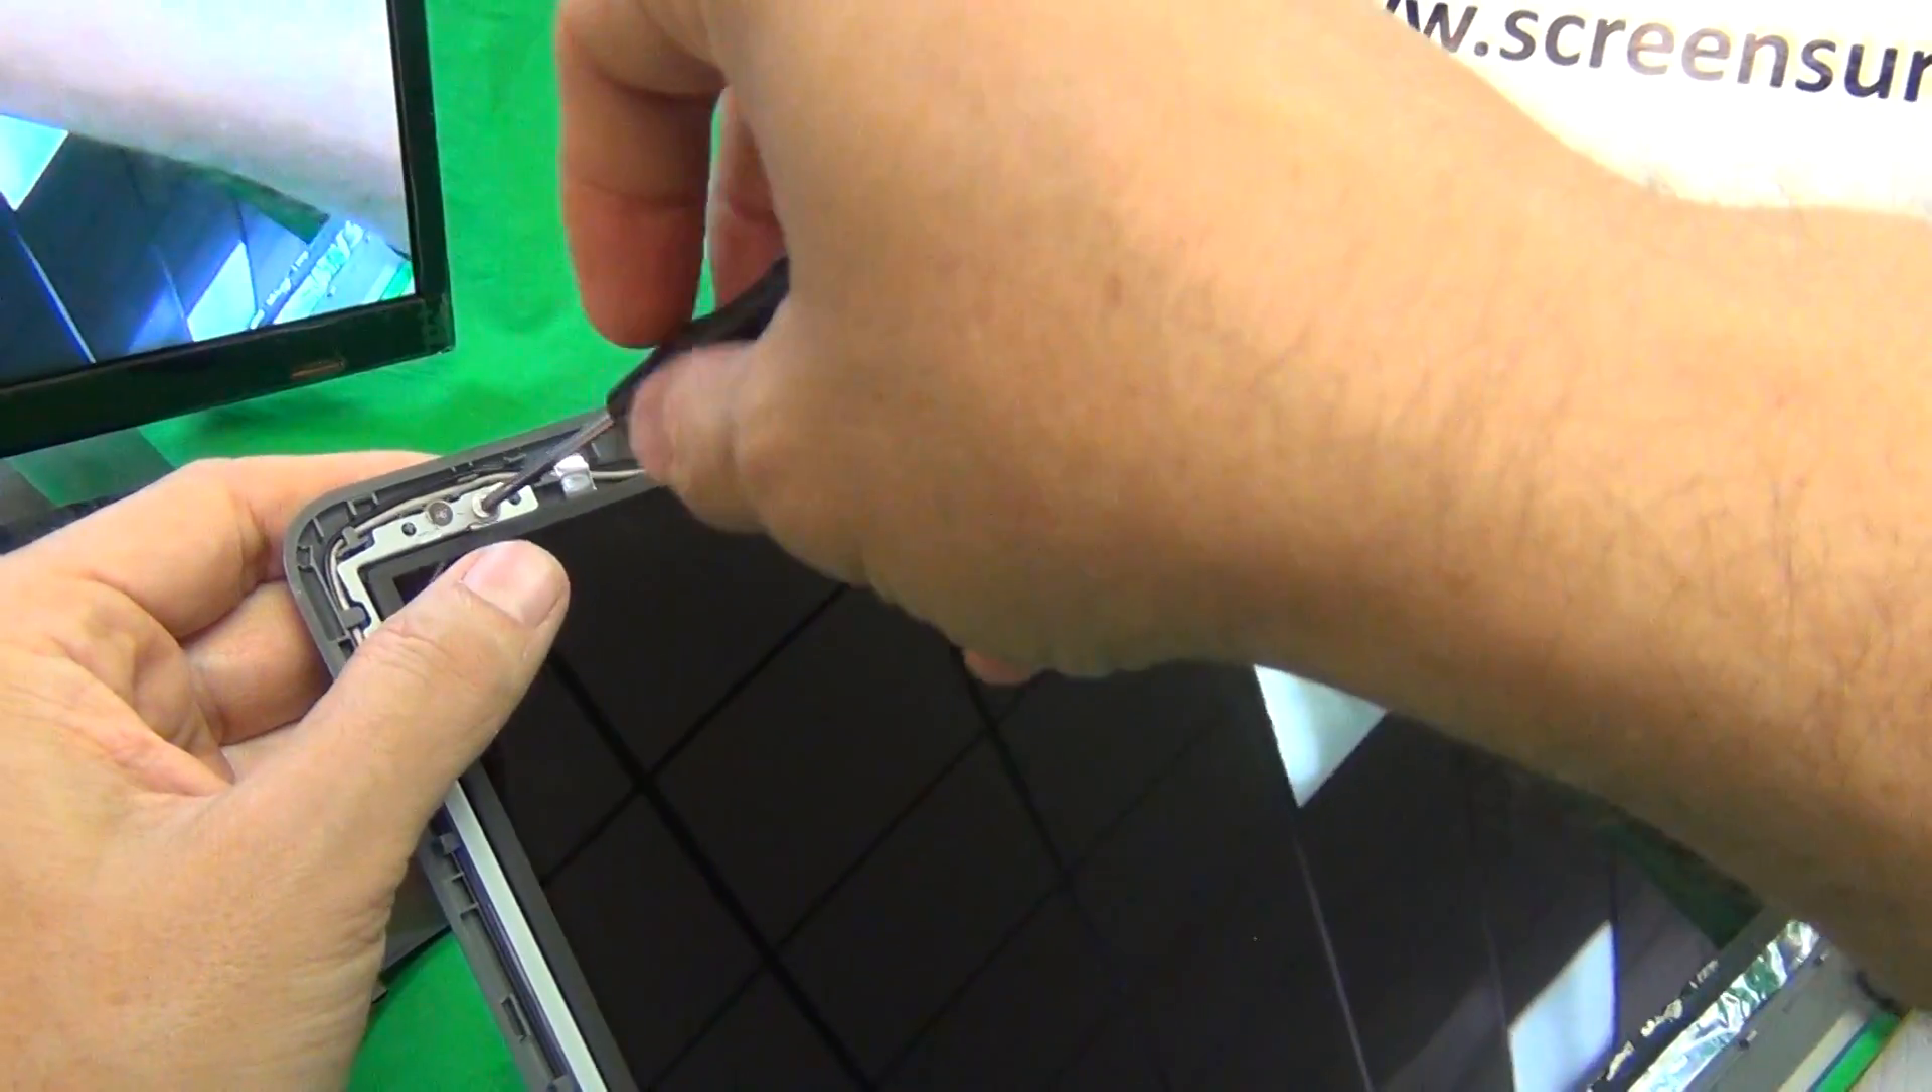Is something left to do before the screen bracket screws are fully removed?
Yes.